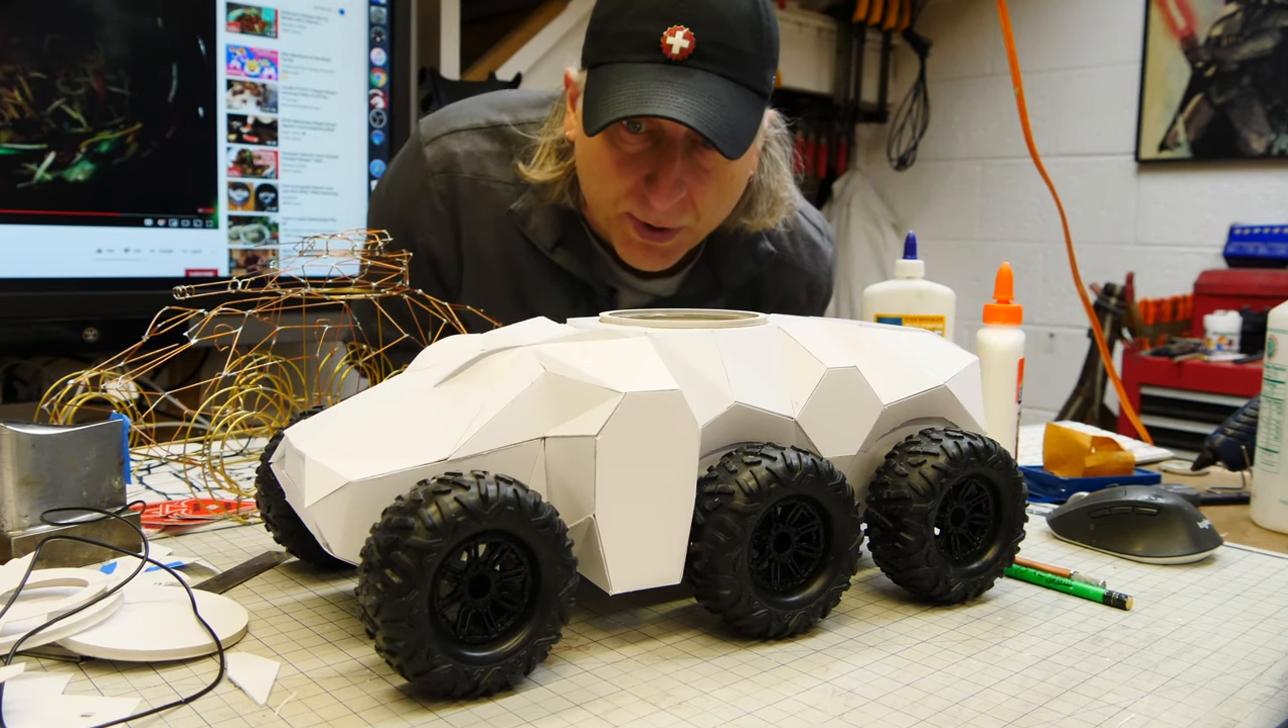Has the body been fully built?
Yes.